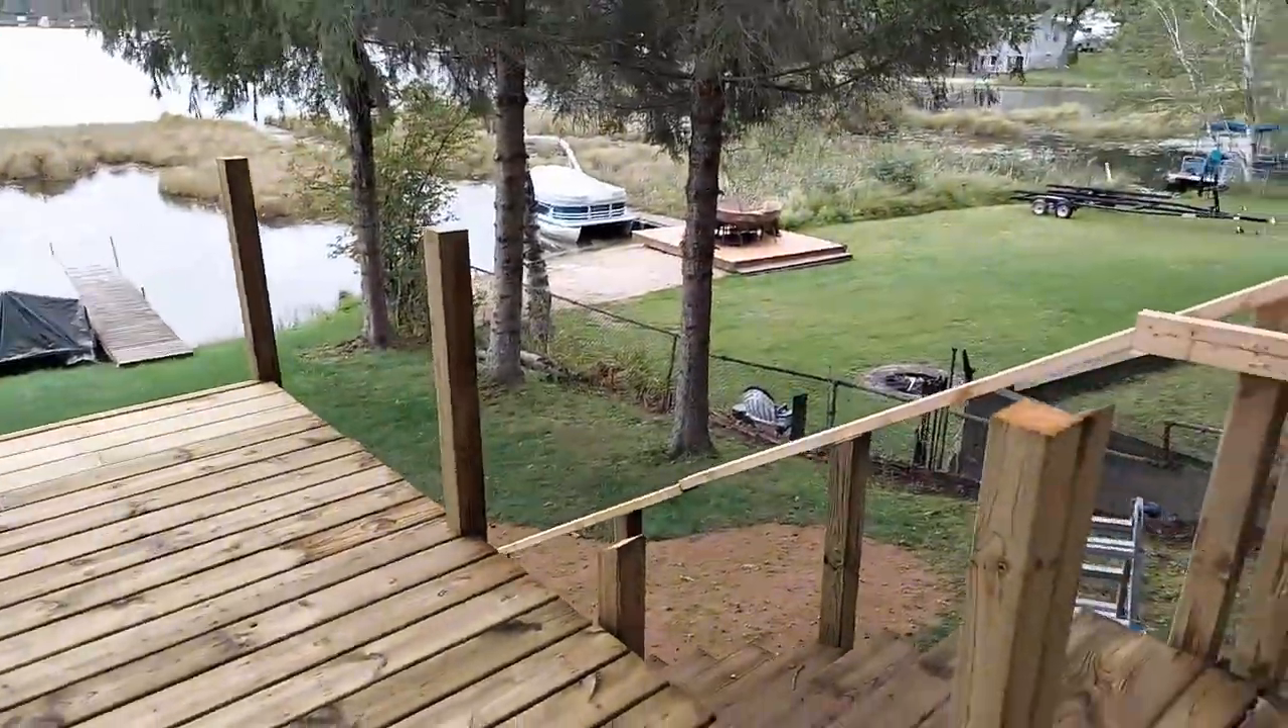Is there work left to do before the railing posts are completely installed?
No.